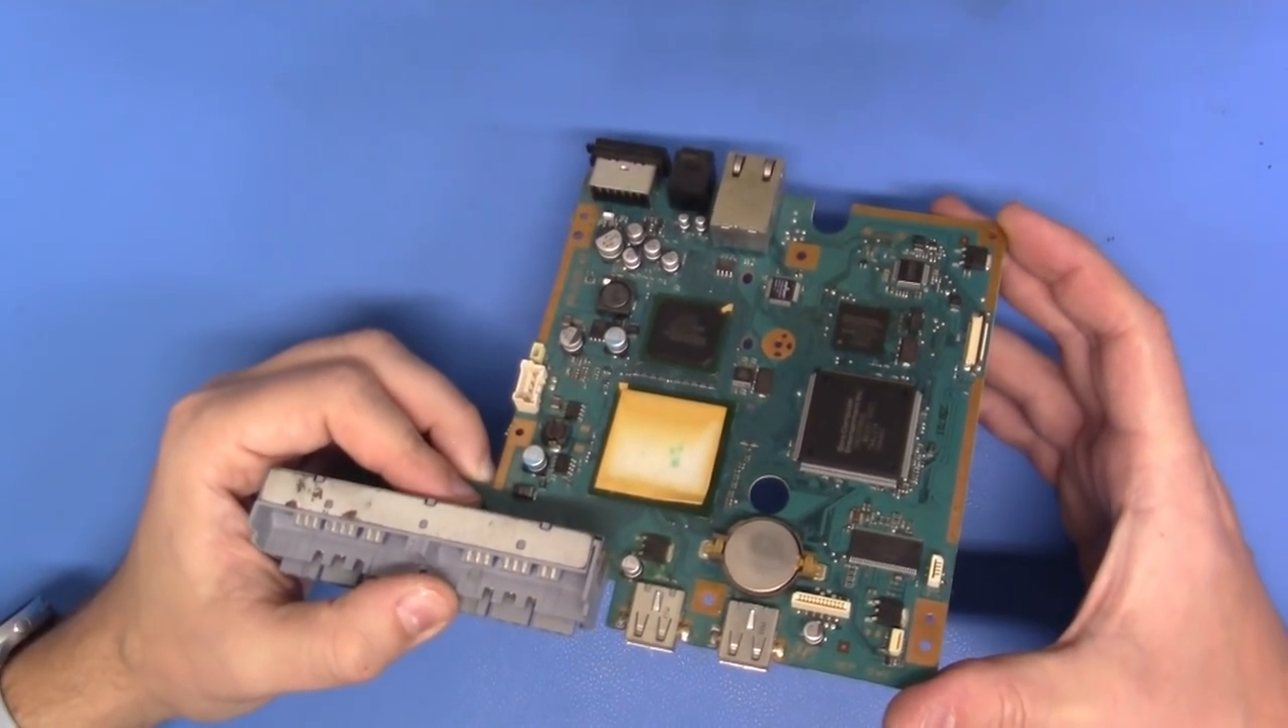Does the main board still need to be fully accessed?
No.